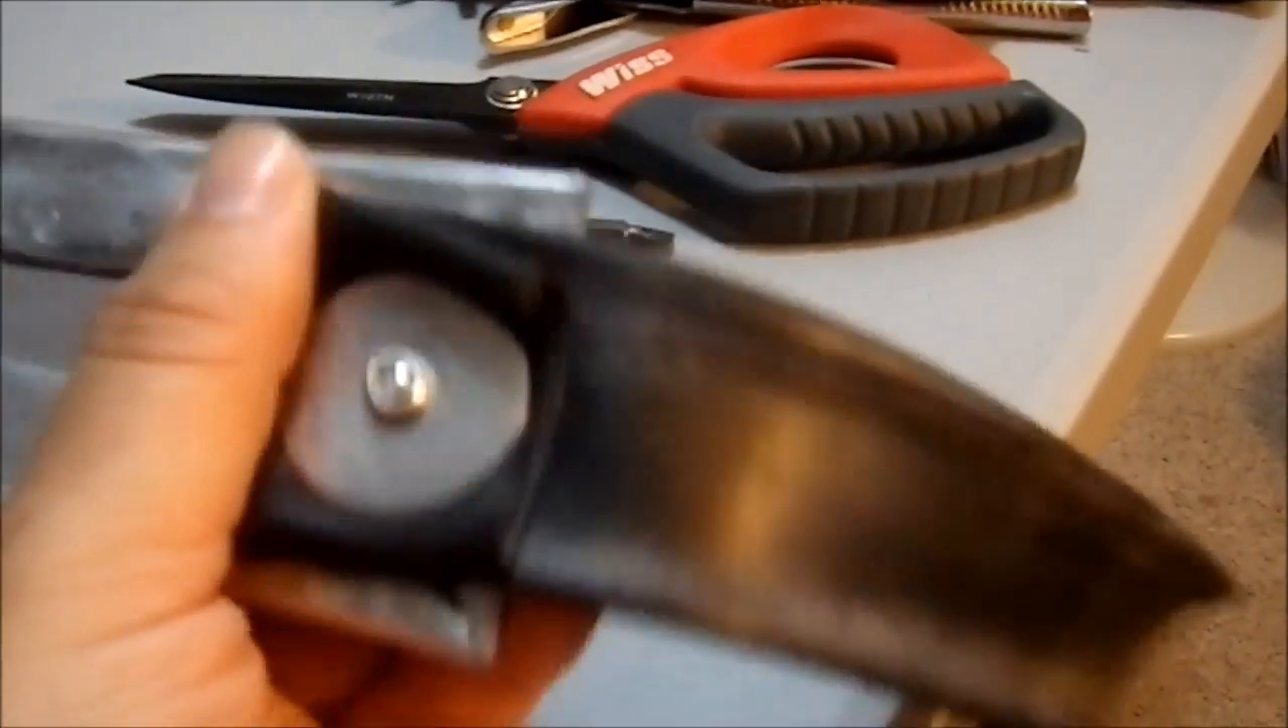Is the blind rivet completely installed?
Yes.